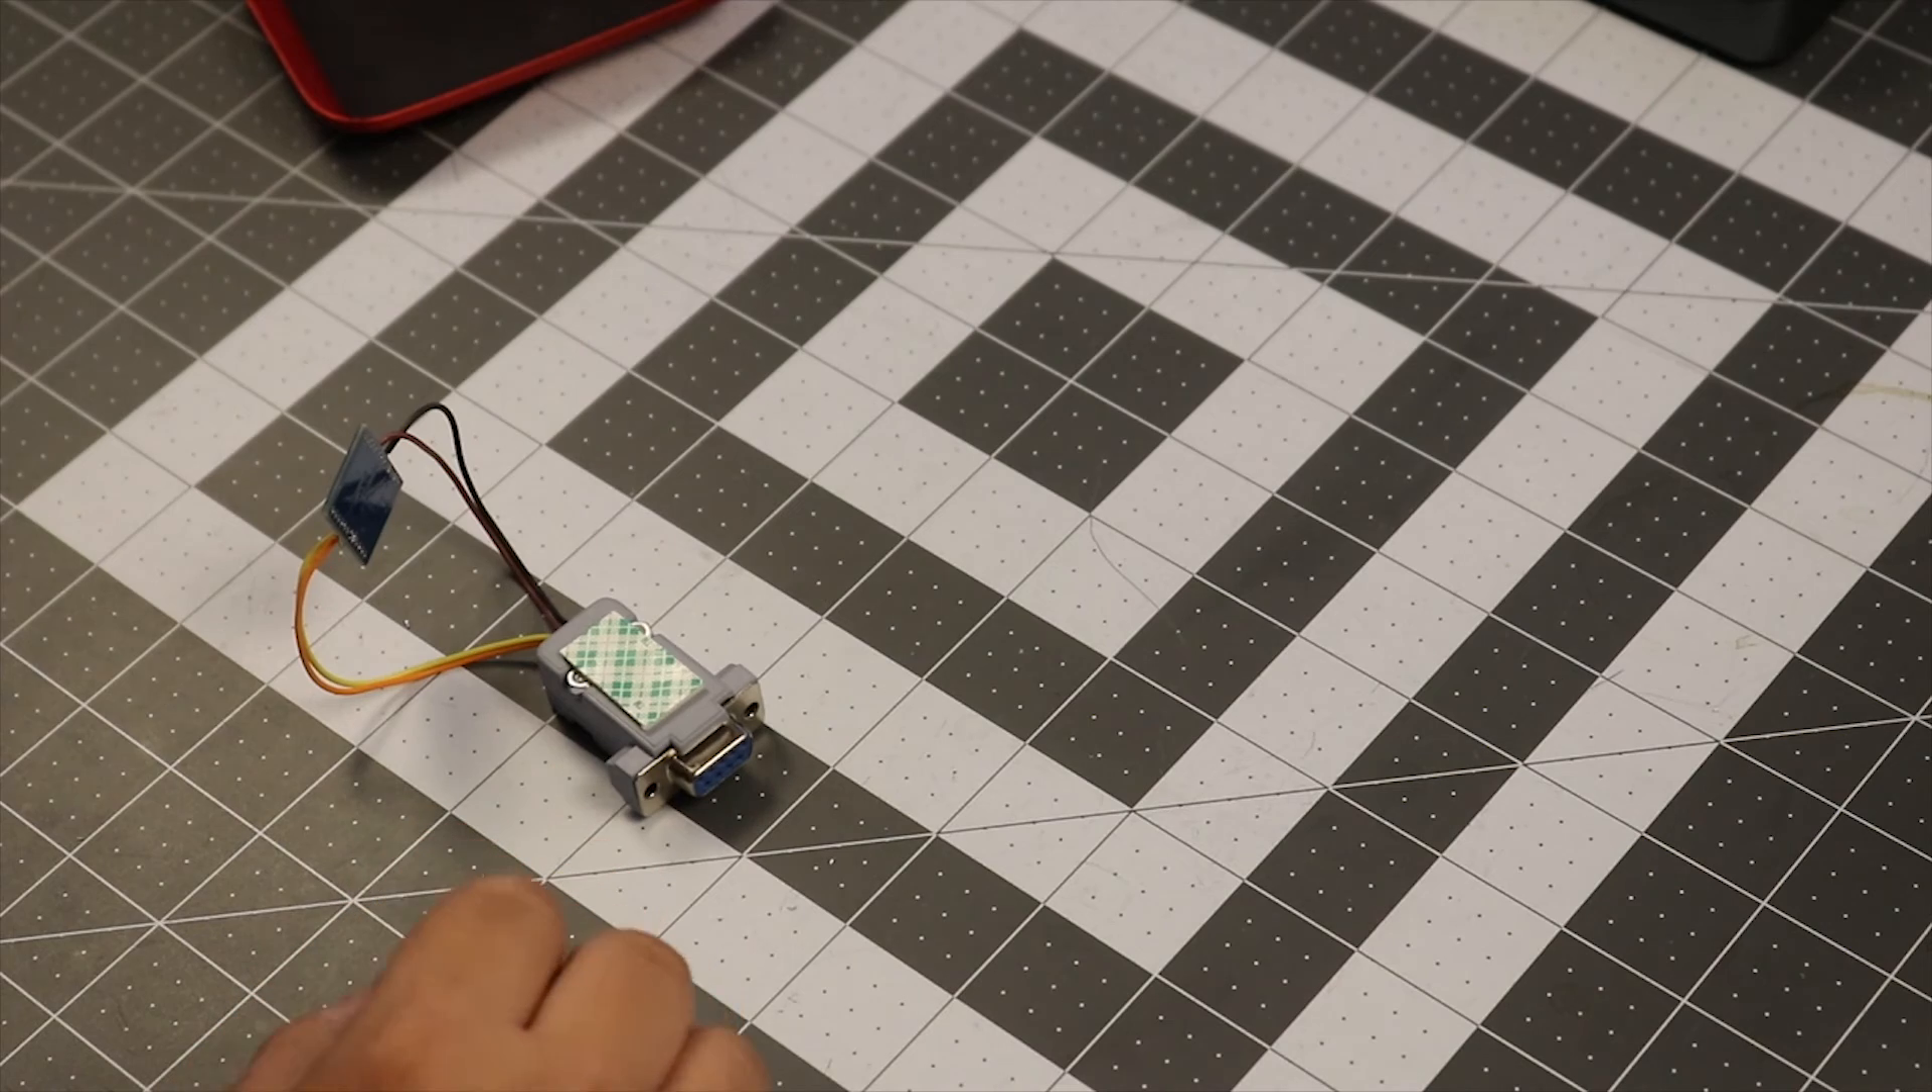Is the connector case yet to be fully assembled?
No.